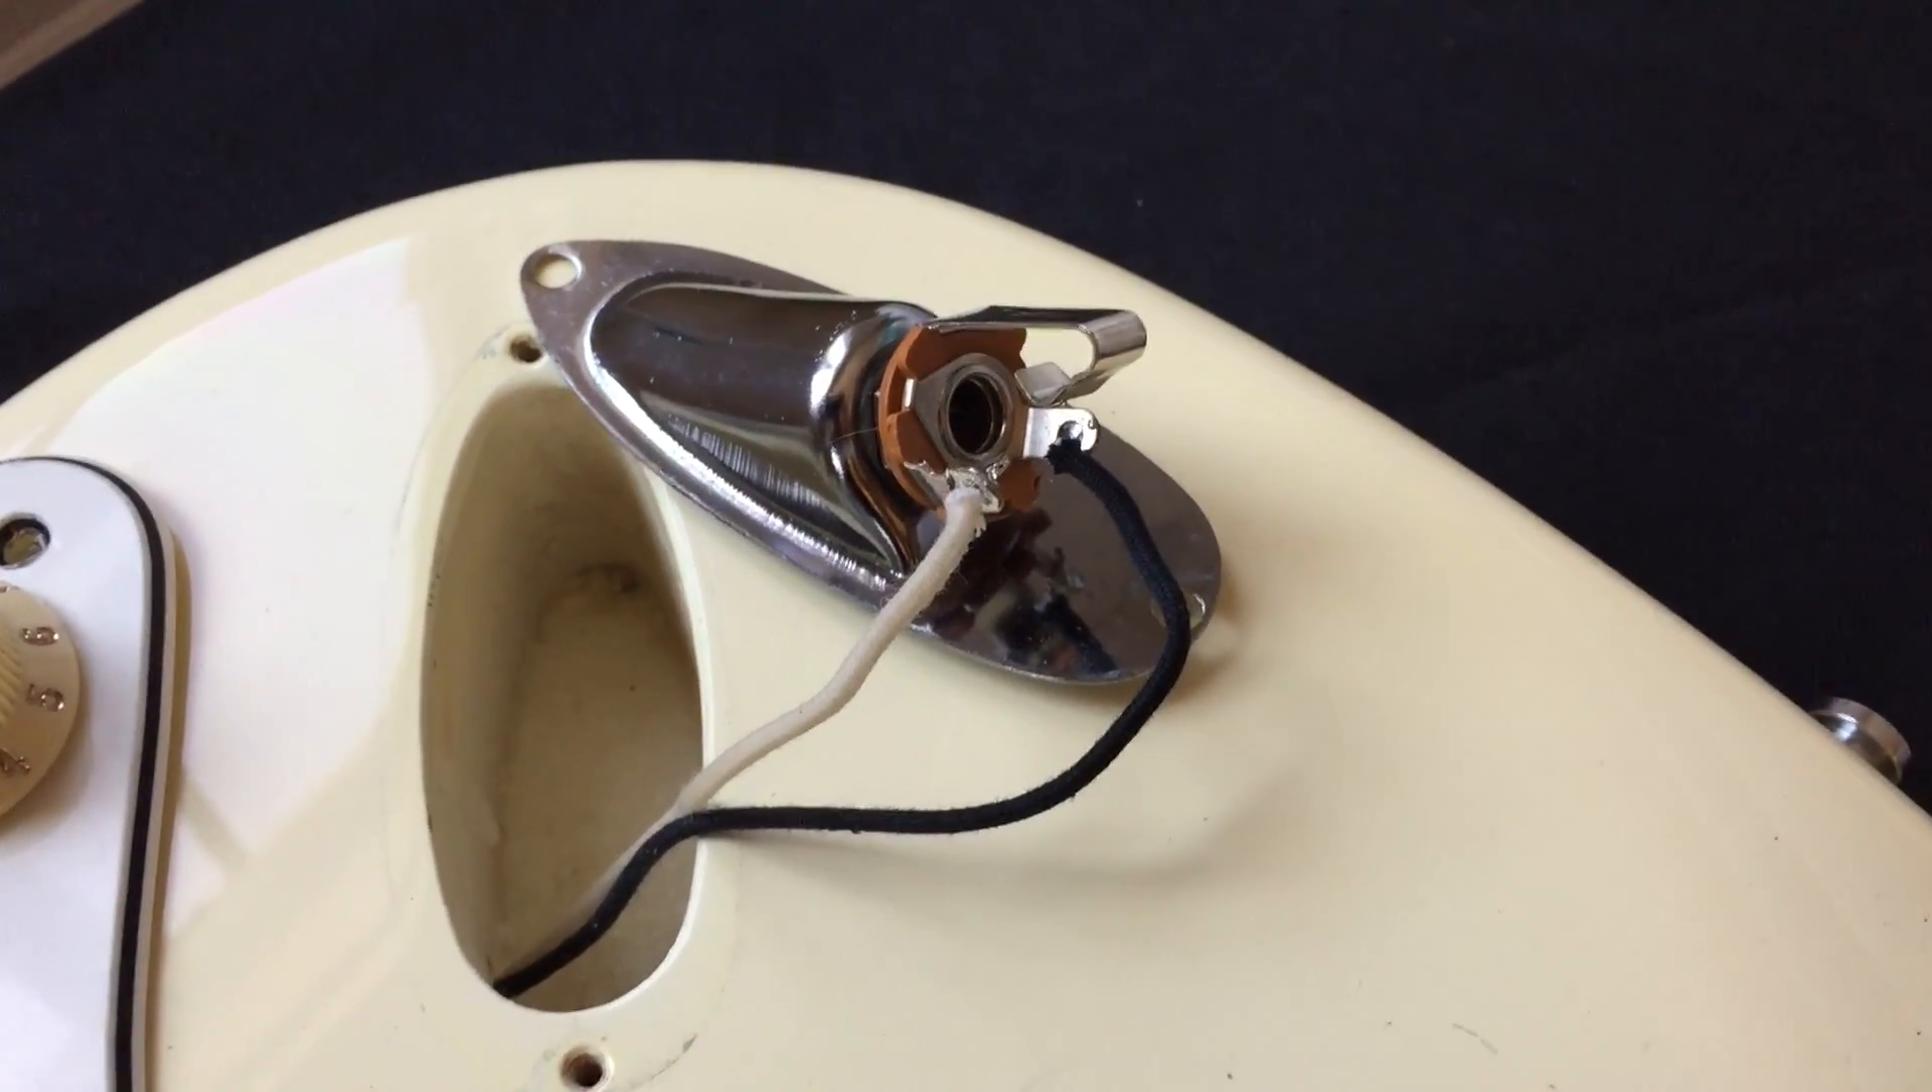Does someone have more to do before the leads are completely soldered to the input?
No.